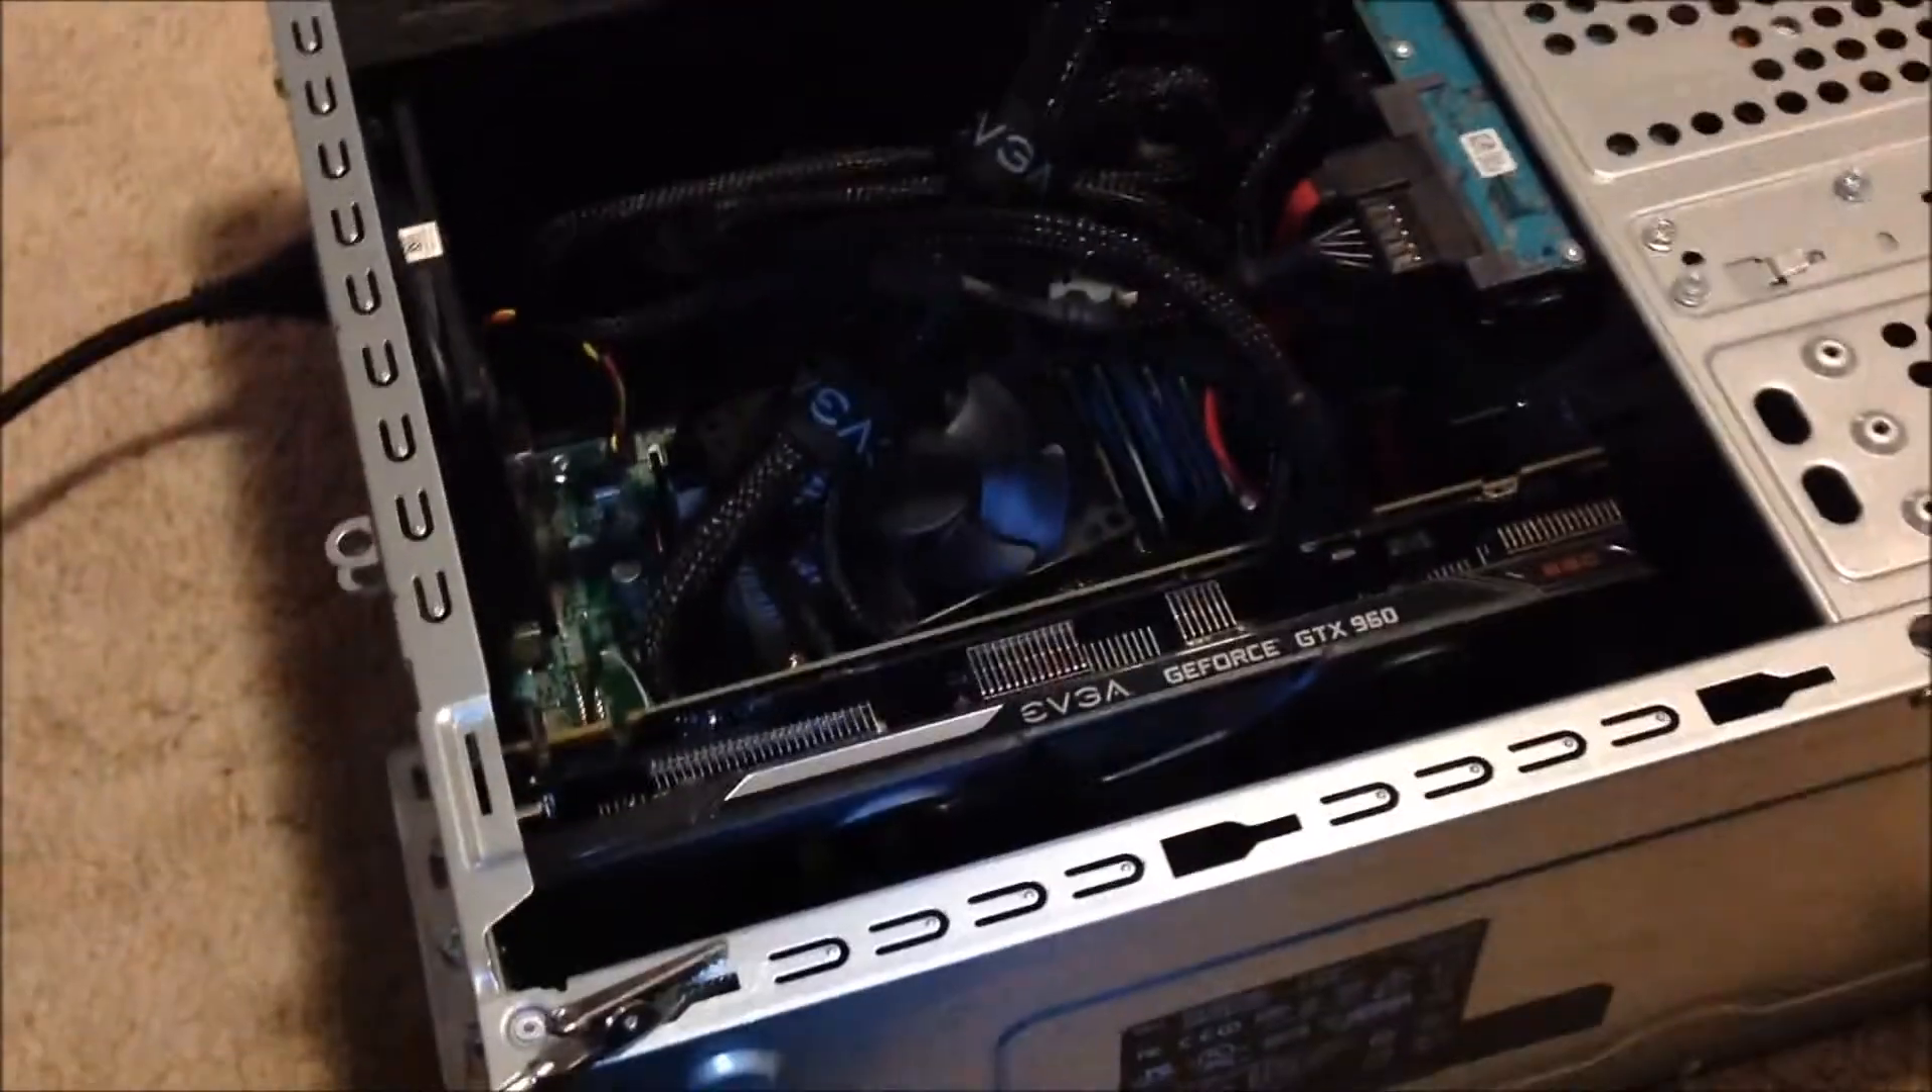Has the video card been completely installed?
Yes.